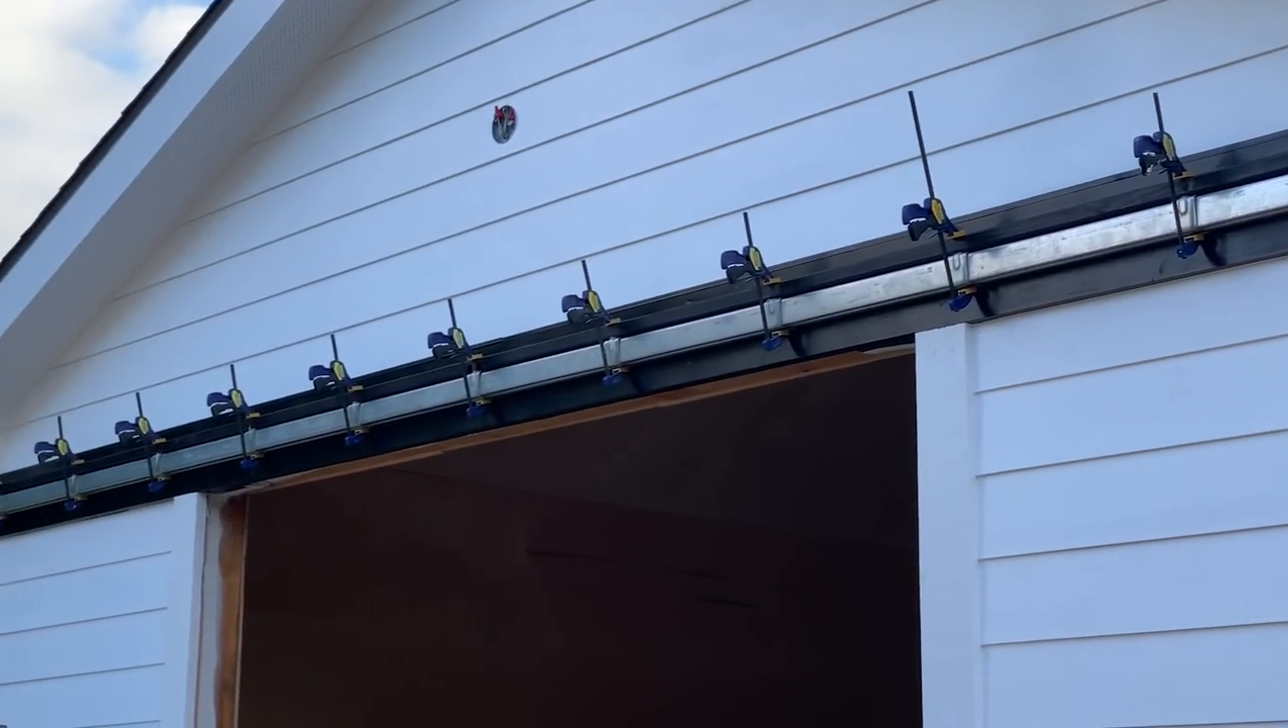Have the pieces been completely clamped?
Yes.